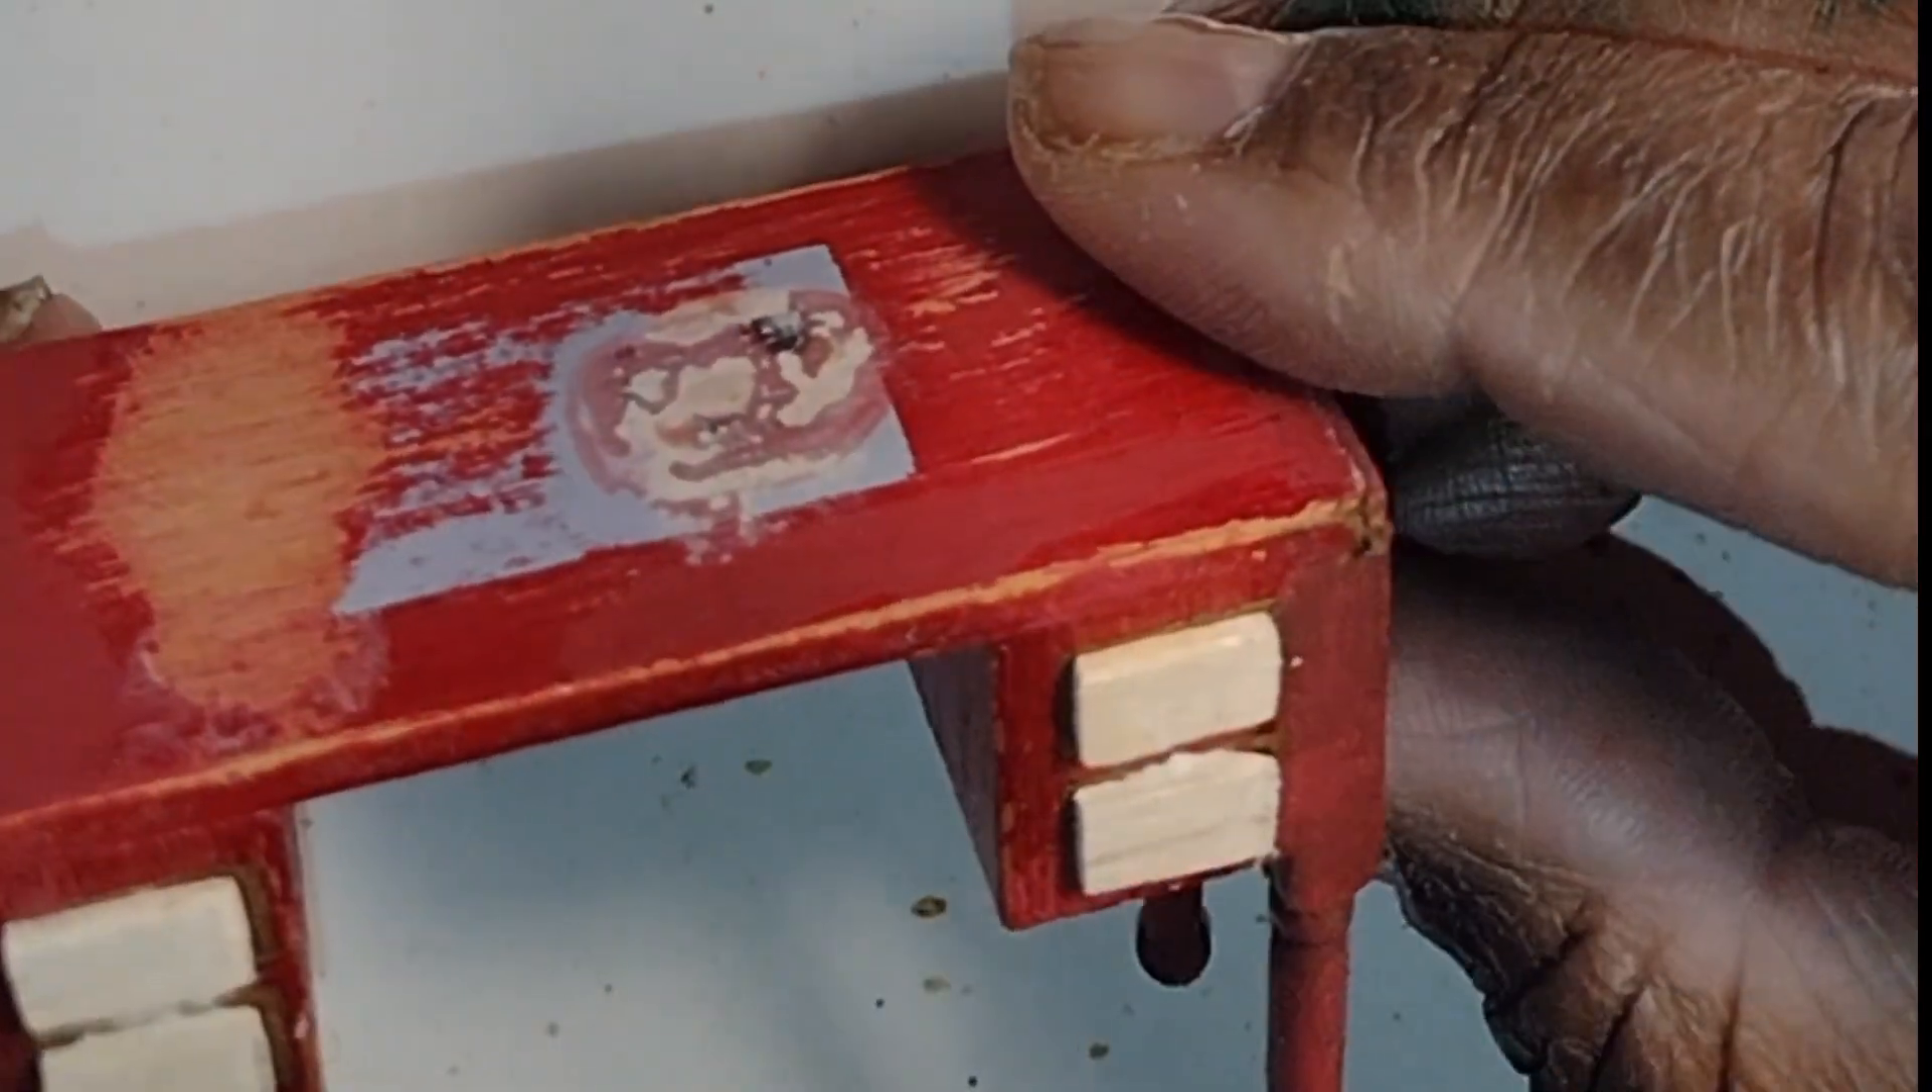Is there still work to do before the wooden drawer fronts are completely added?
No.